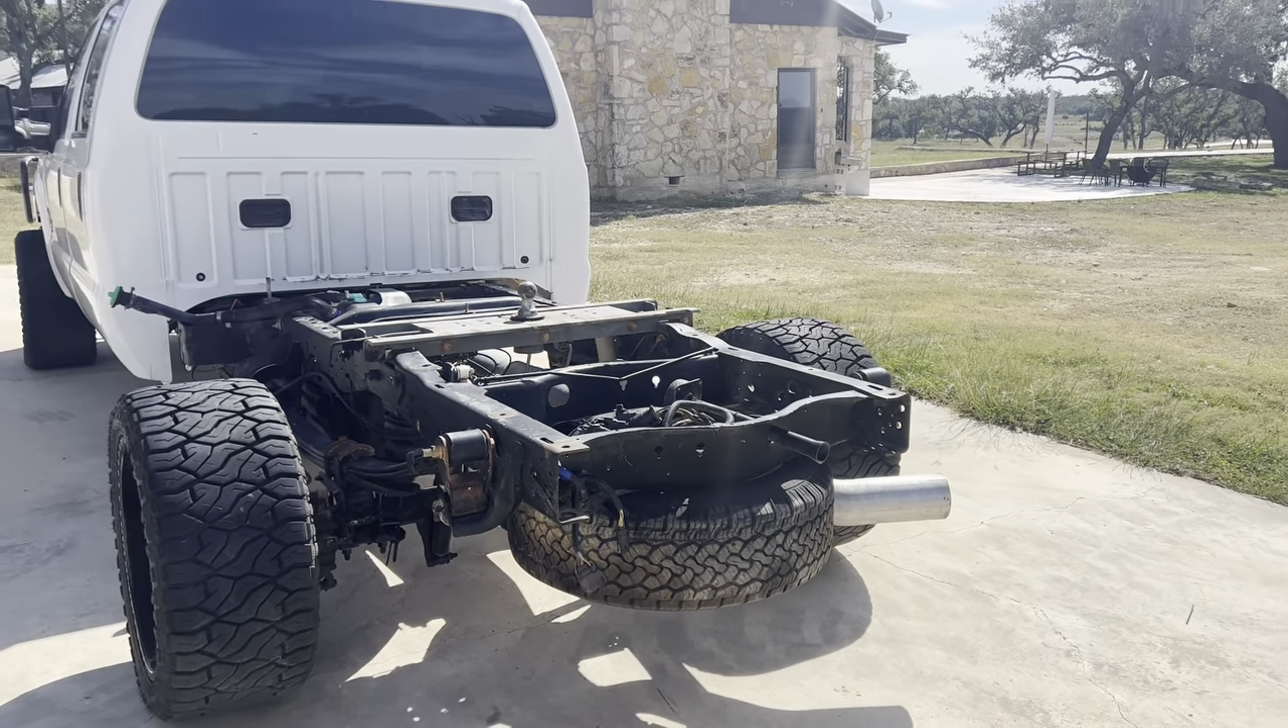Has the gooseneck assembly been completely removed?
No.